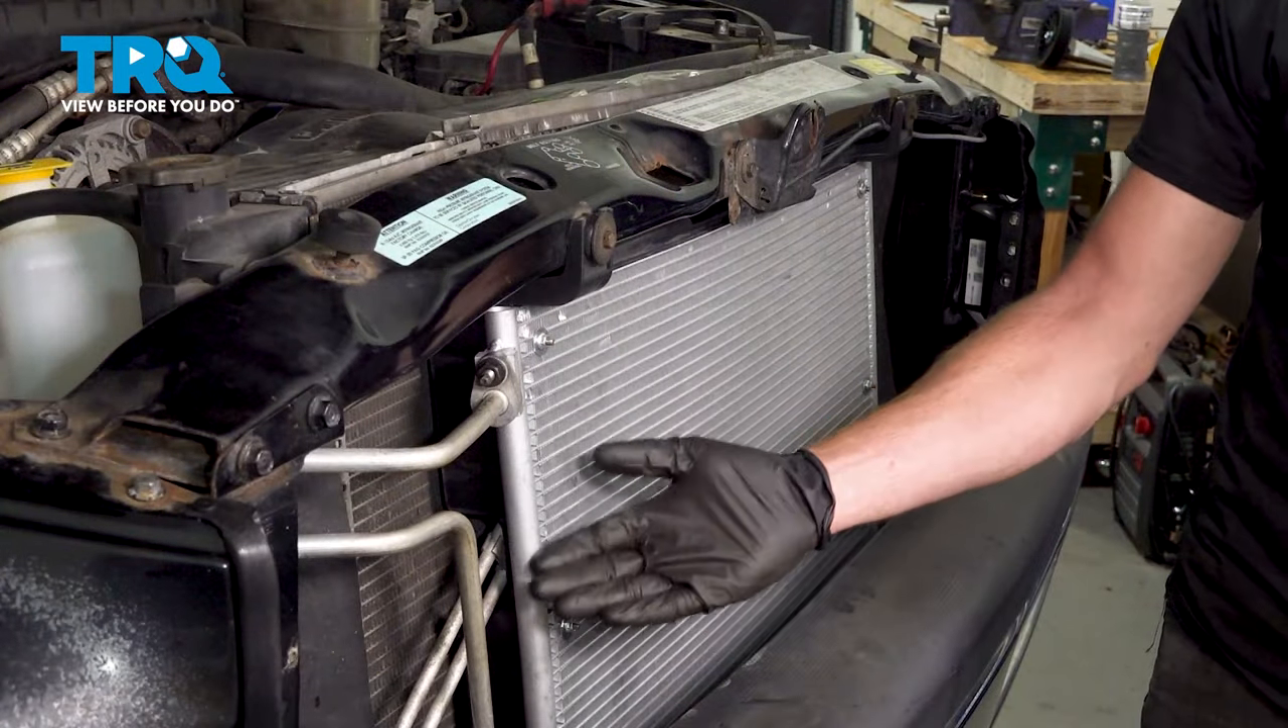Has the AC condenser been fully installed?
Yes.